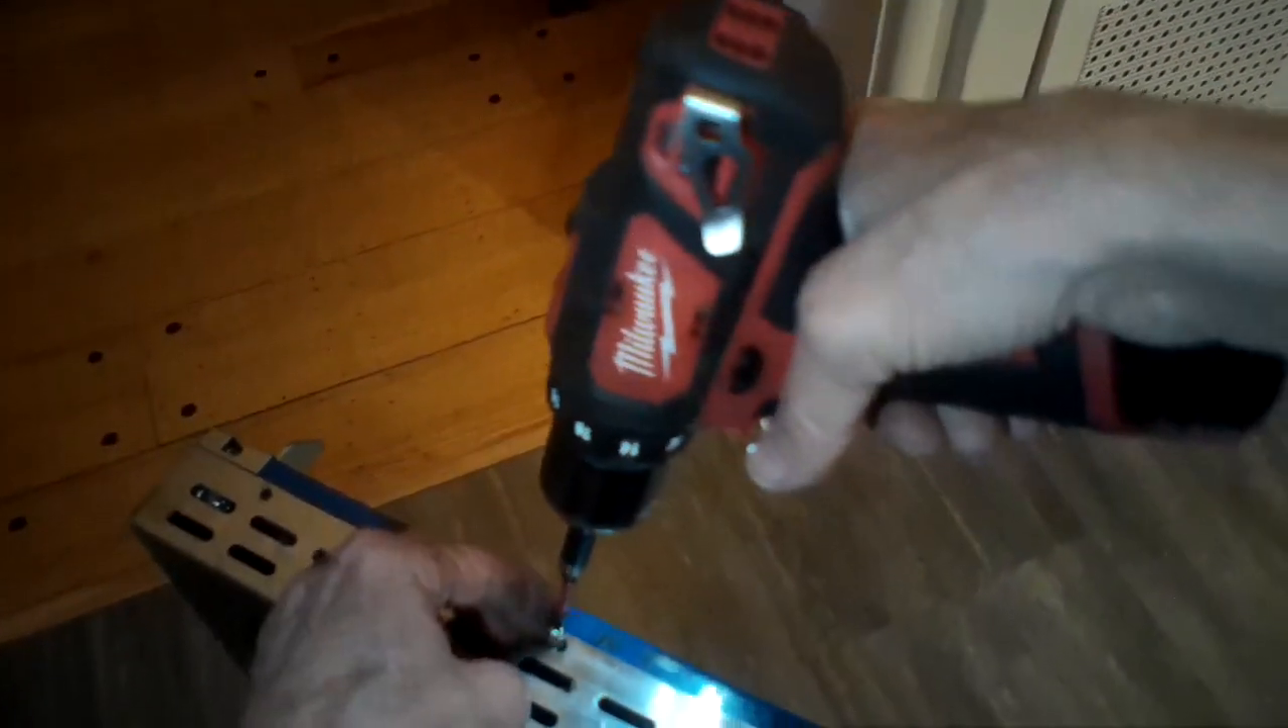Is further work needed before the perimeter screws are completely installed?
Yes.